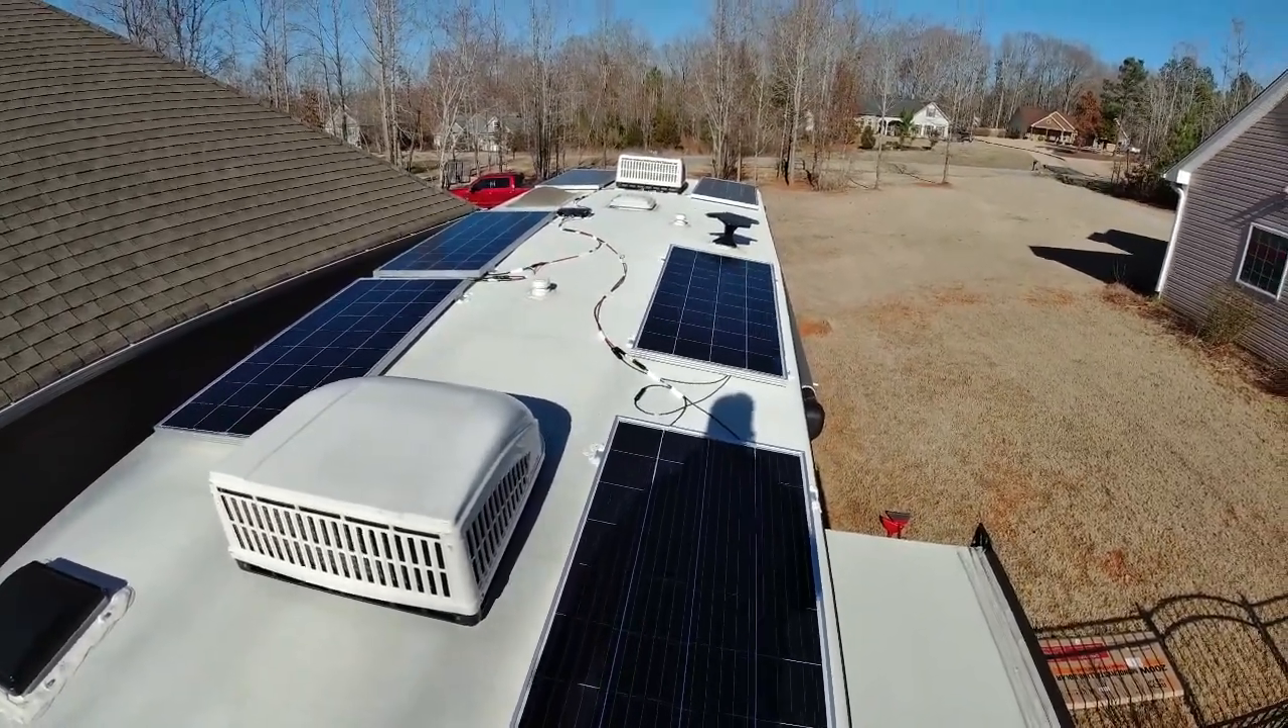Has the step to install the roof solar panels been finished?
Yes.